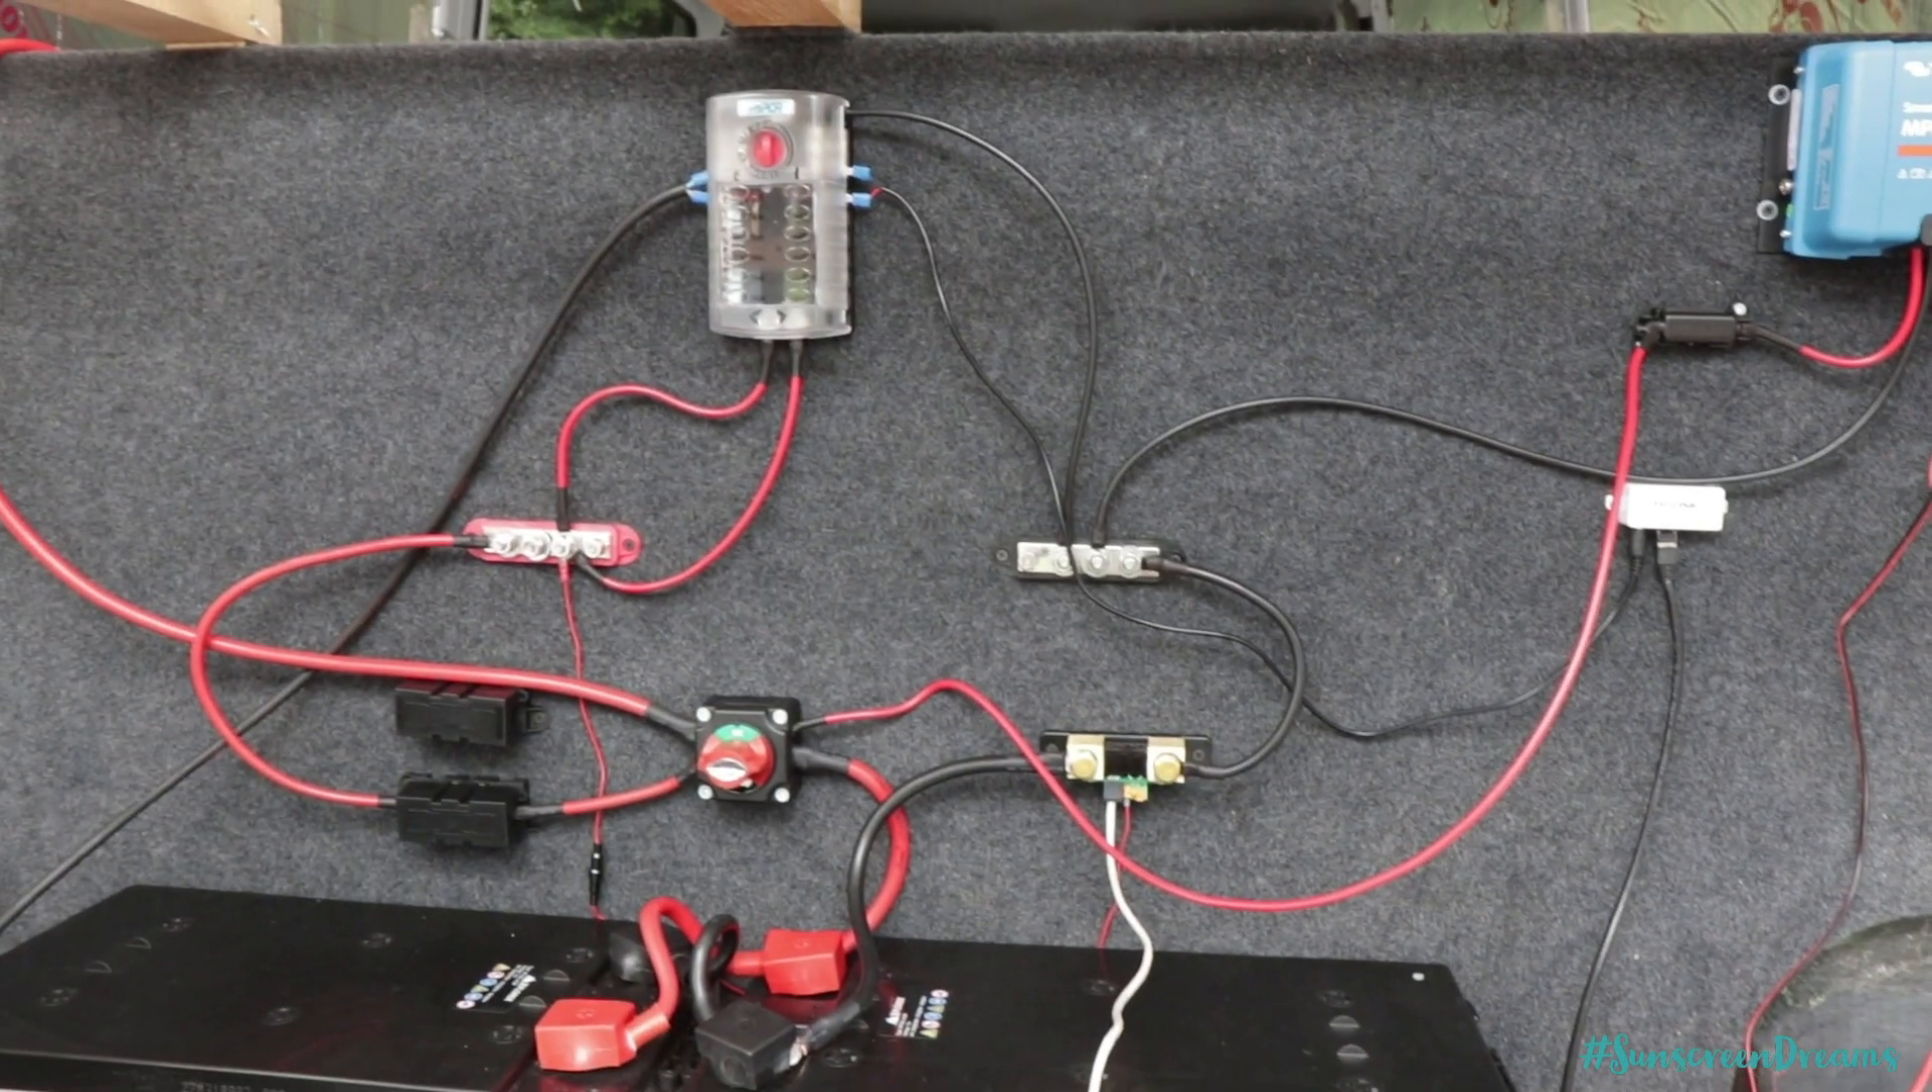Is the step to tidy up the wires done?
No.